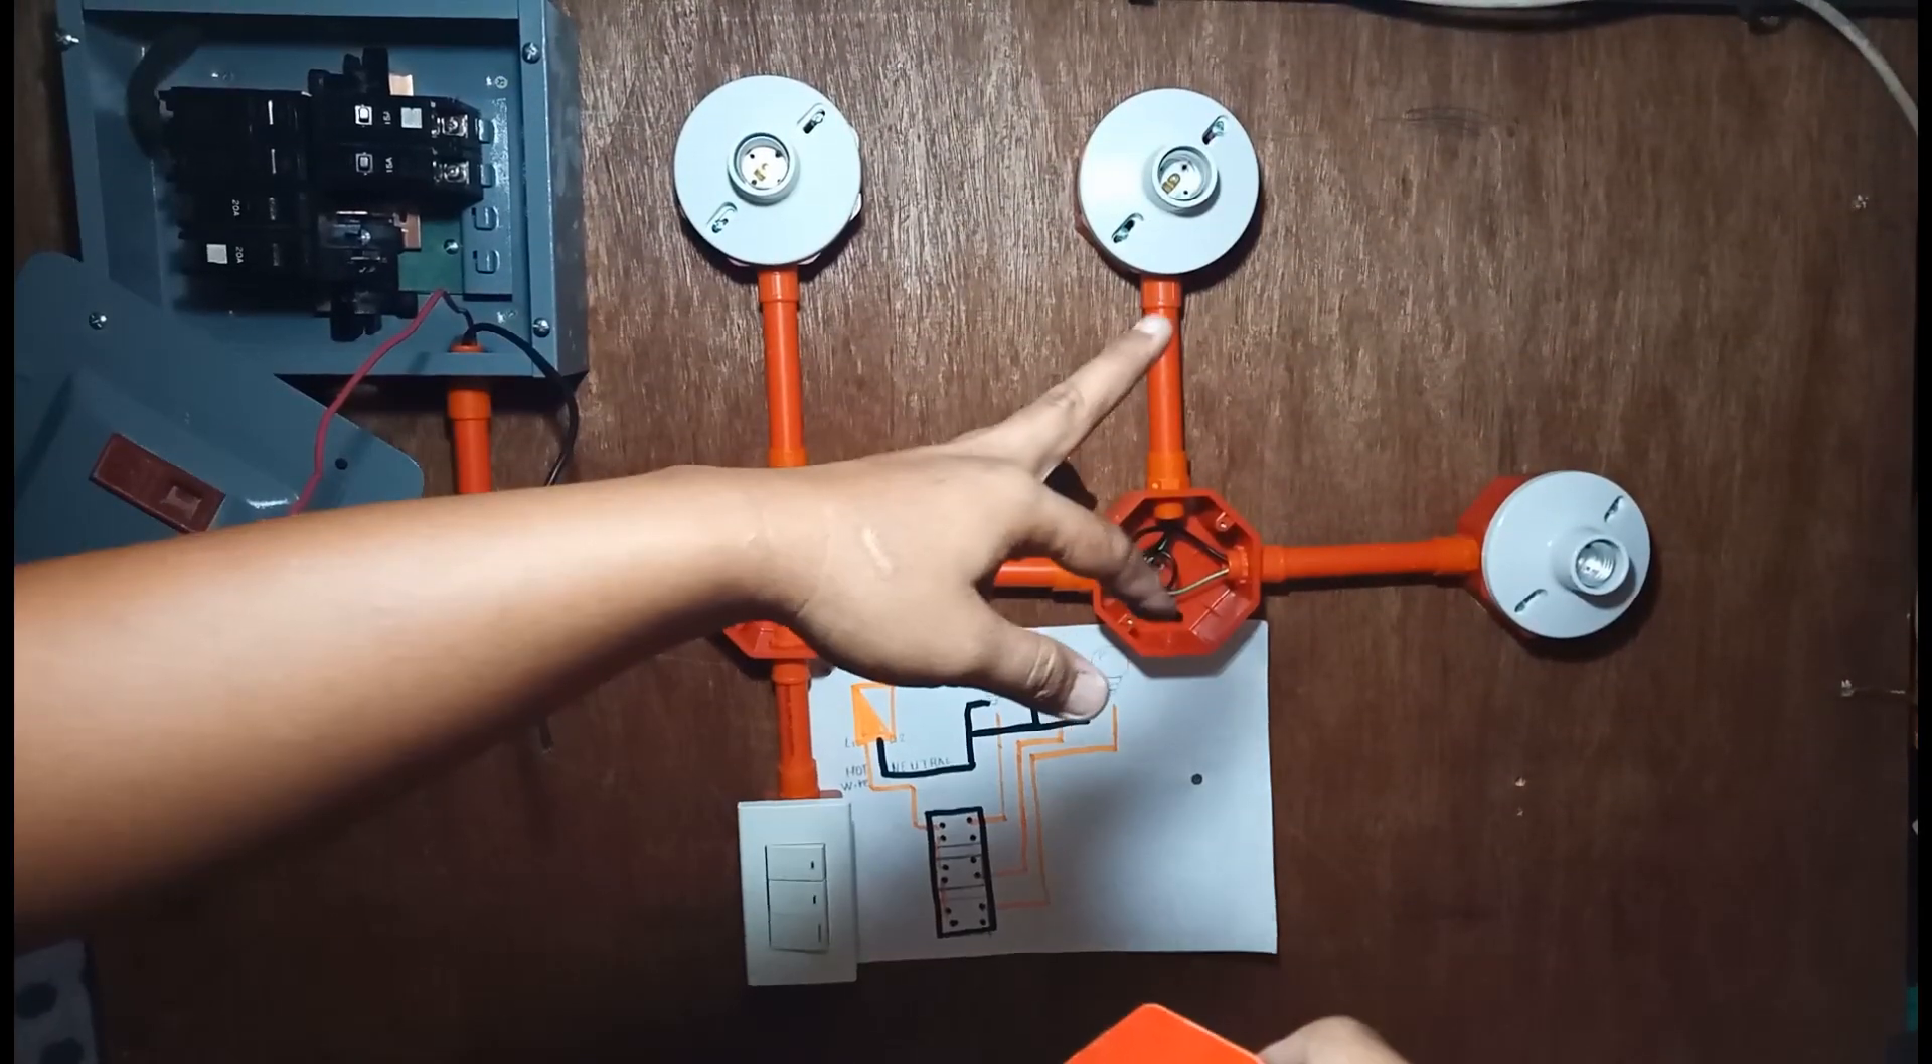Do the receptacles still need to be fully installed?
No.